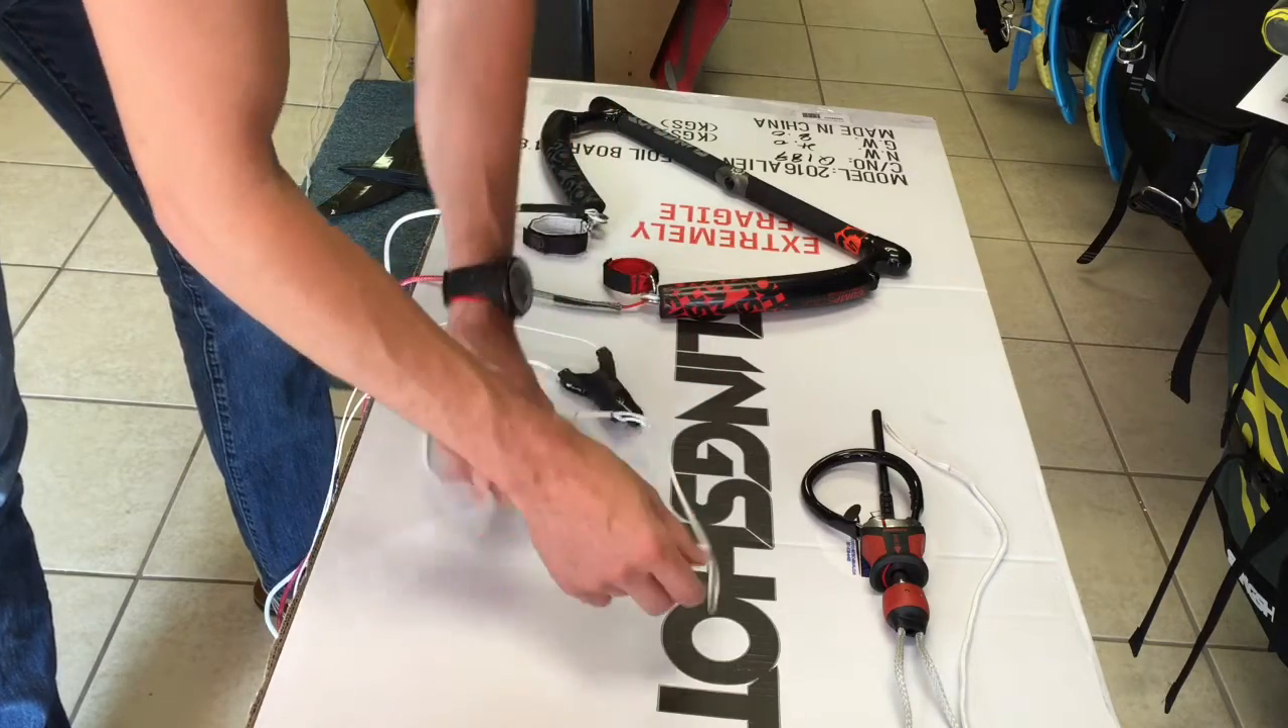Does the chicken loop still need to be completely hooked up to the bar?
Yes.